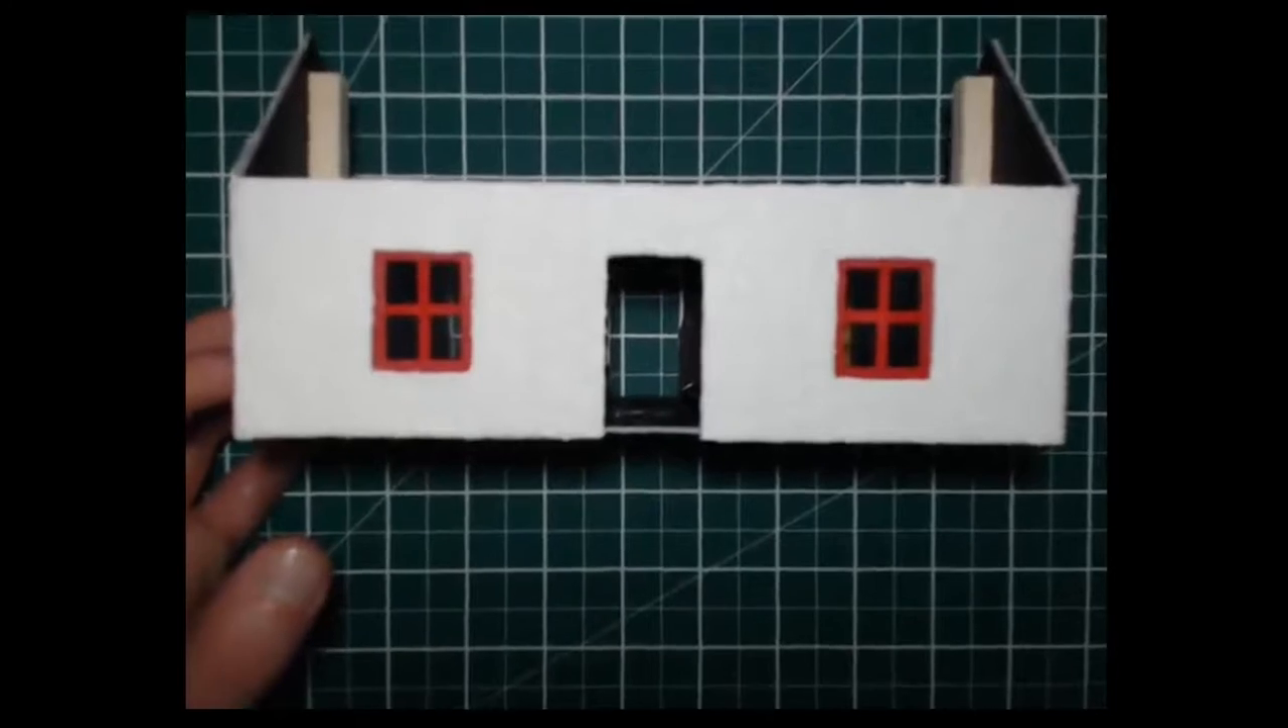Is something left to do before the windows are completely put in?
No.